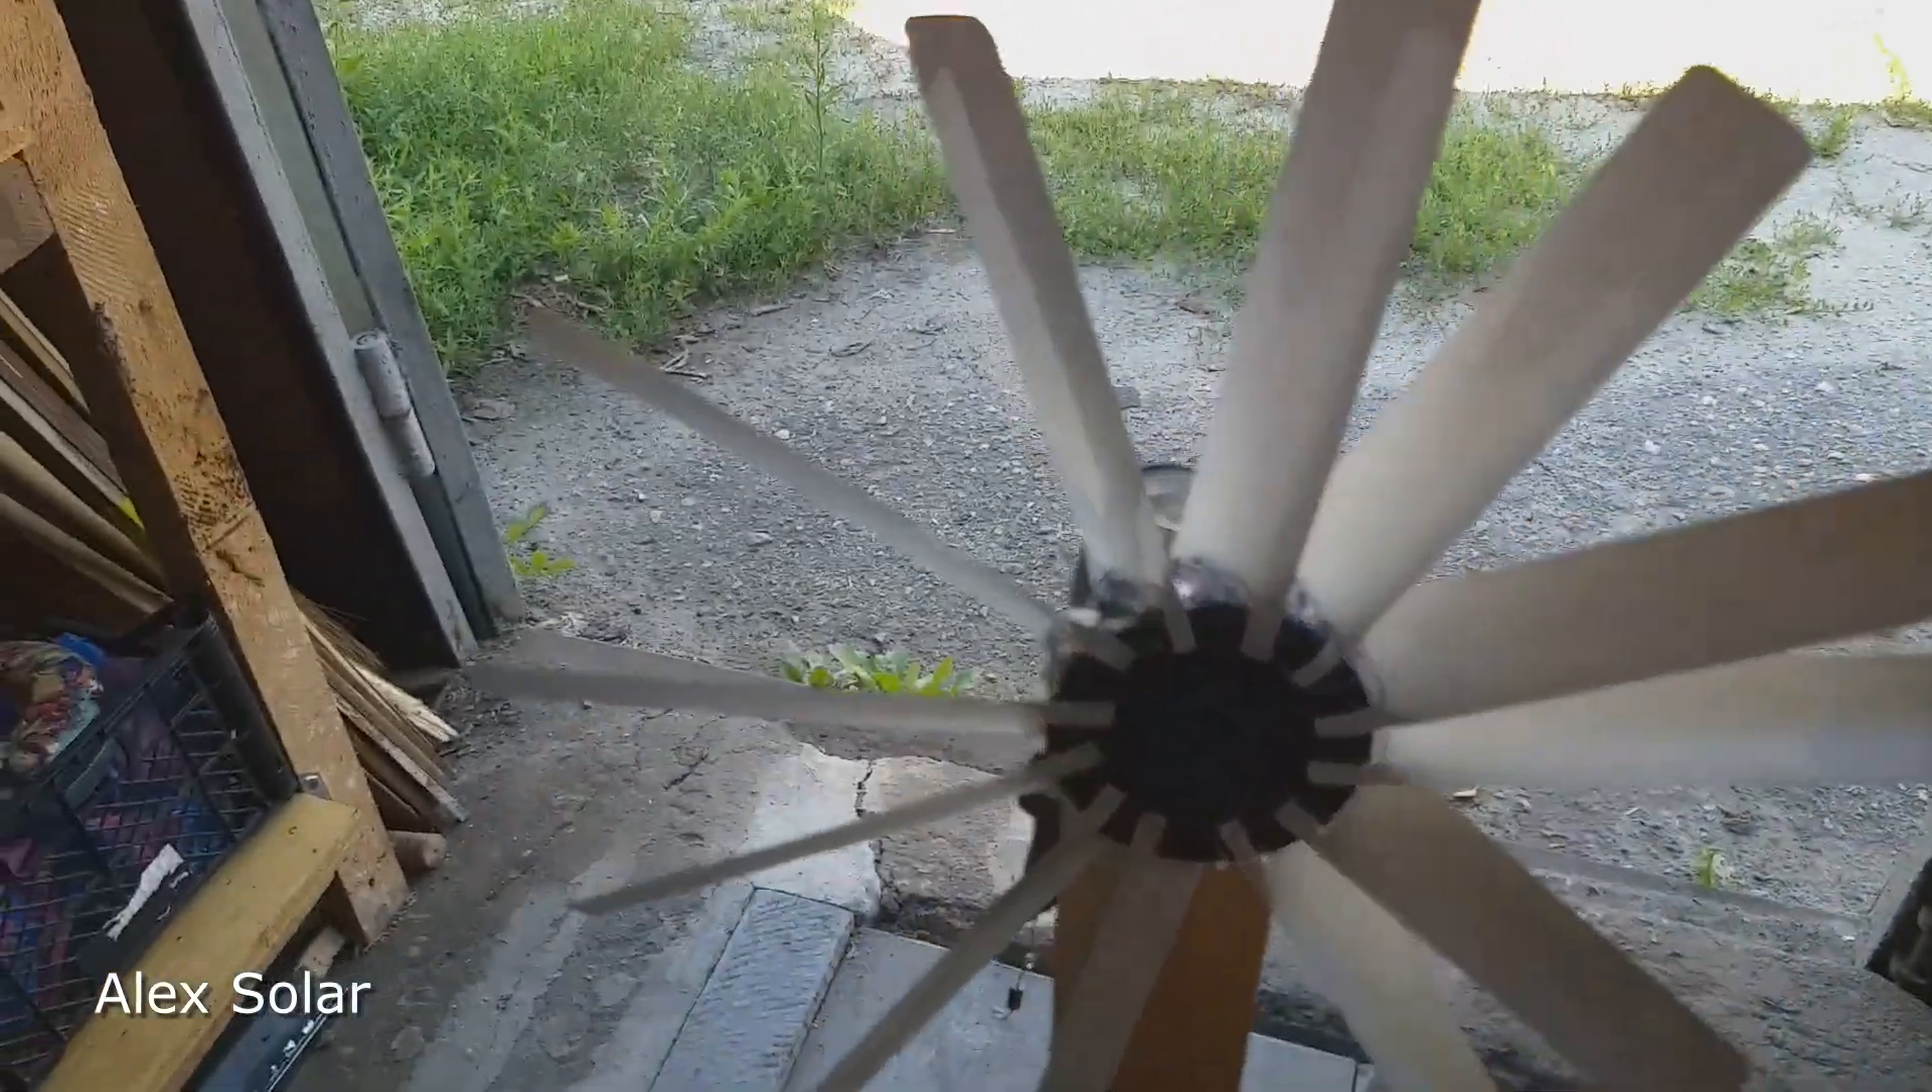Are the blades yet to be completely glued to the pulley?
No.